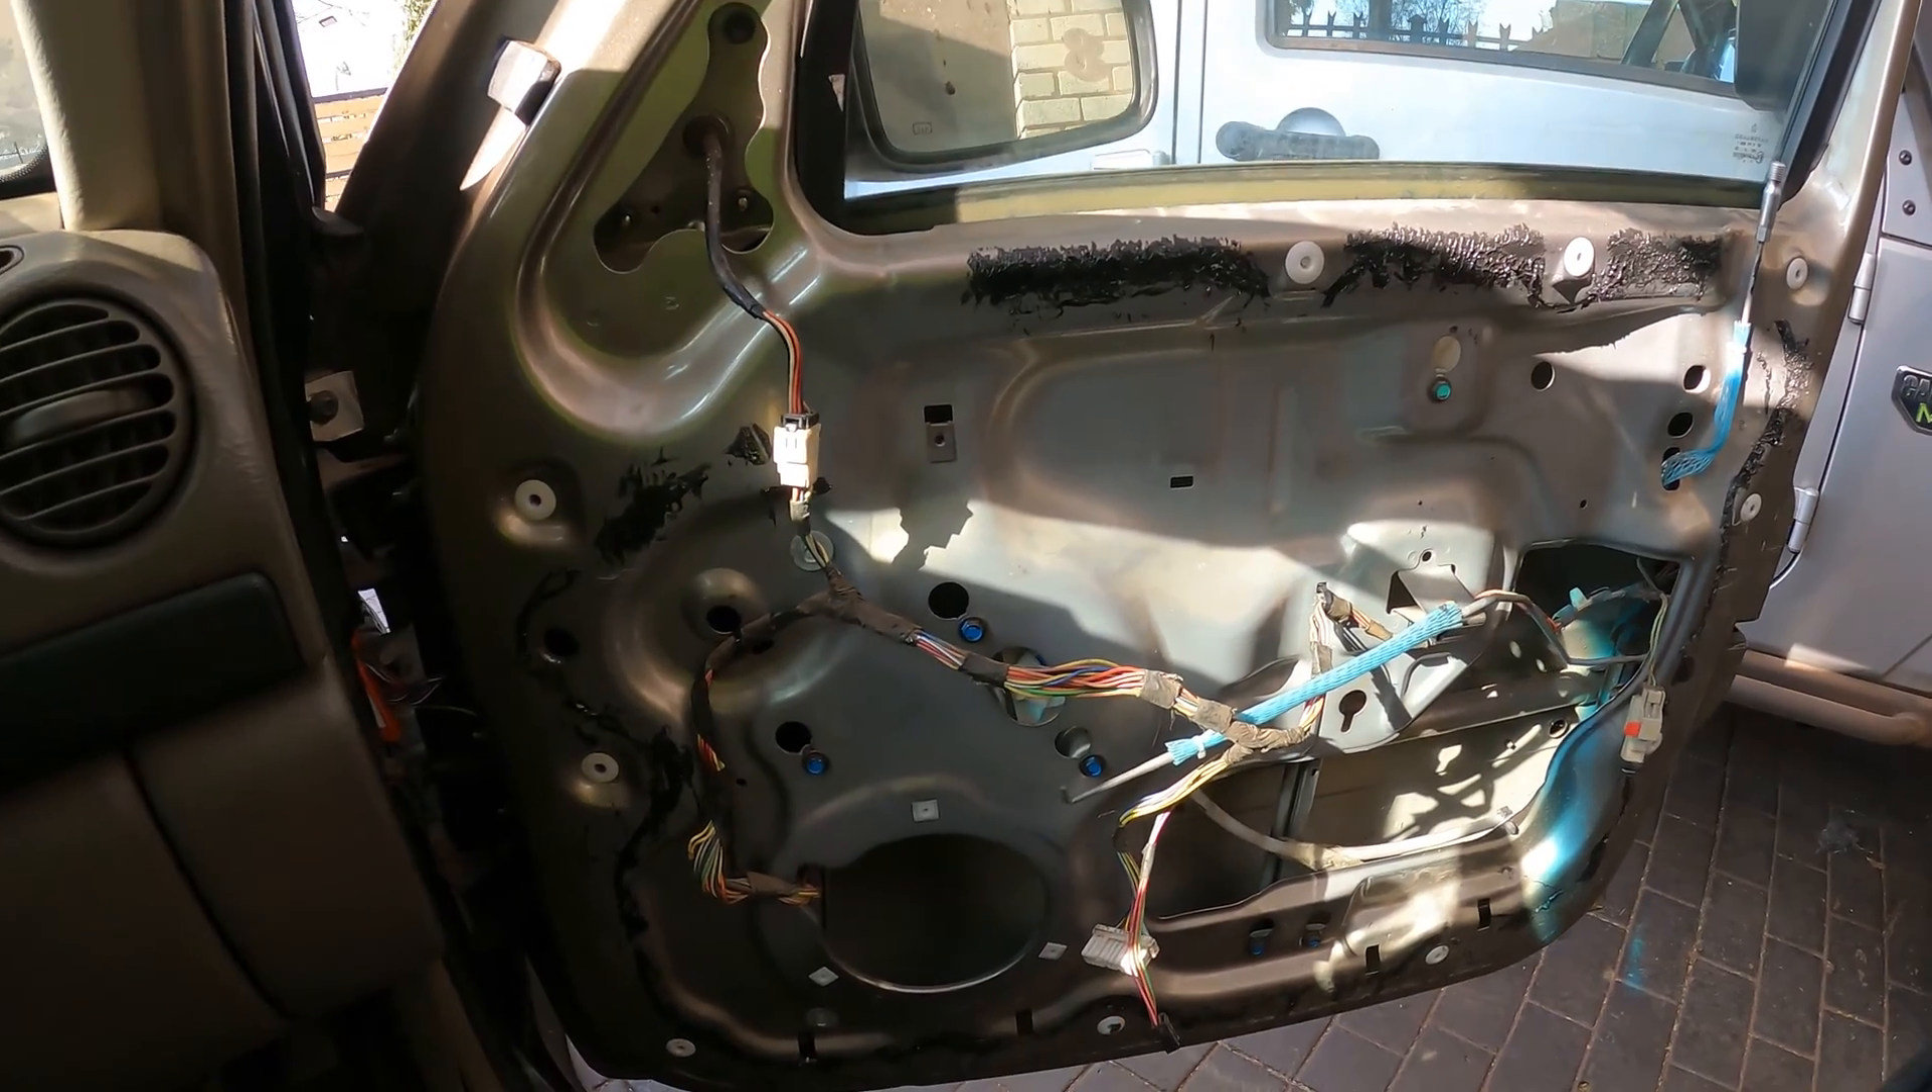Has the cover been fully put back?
No.